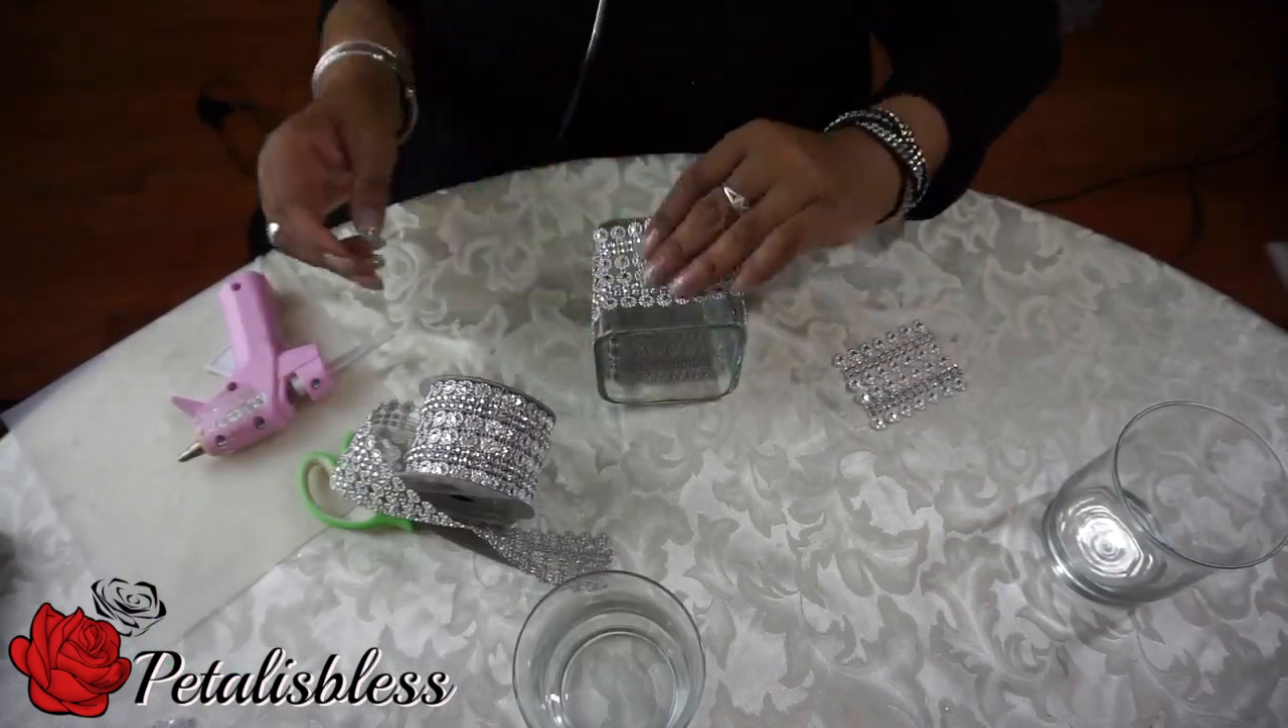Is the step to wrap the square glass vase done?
No.